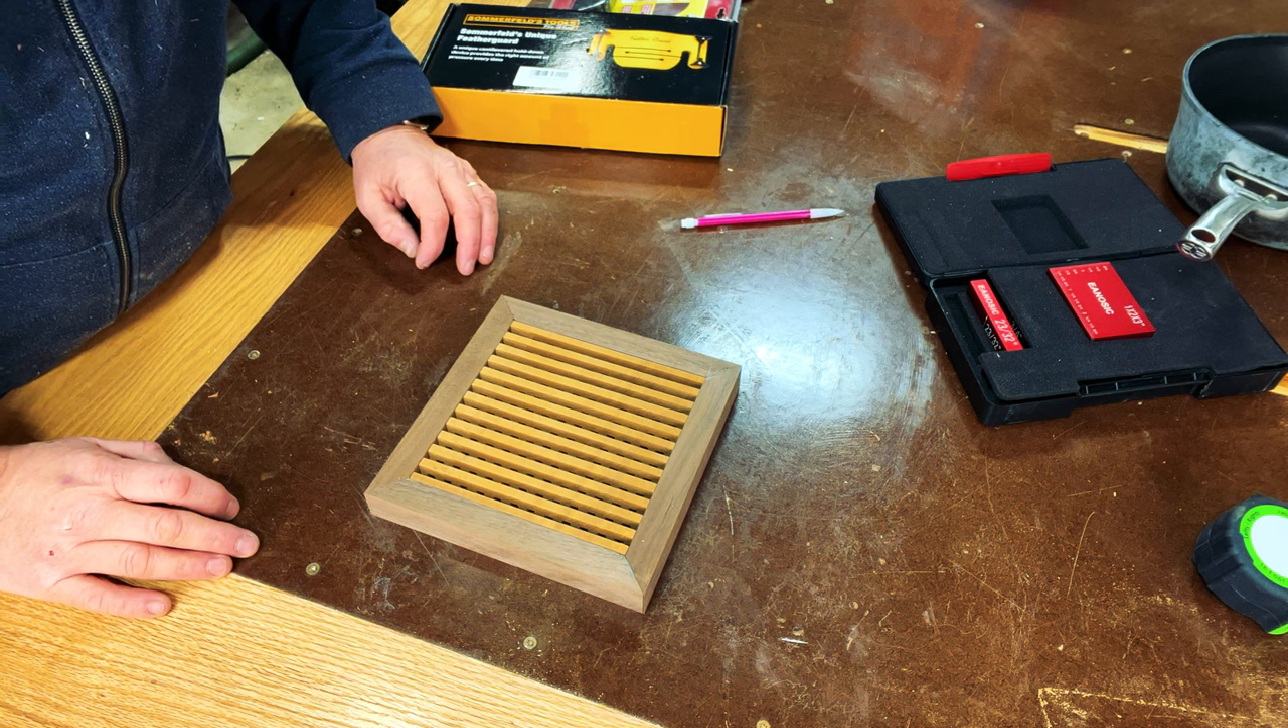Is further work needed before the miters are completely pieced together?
No.